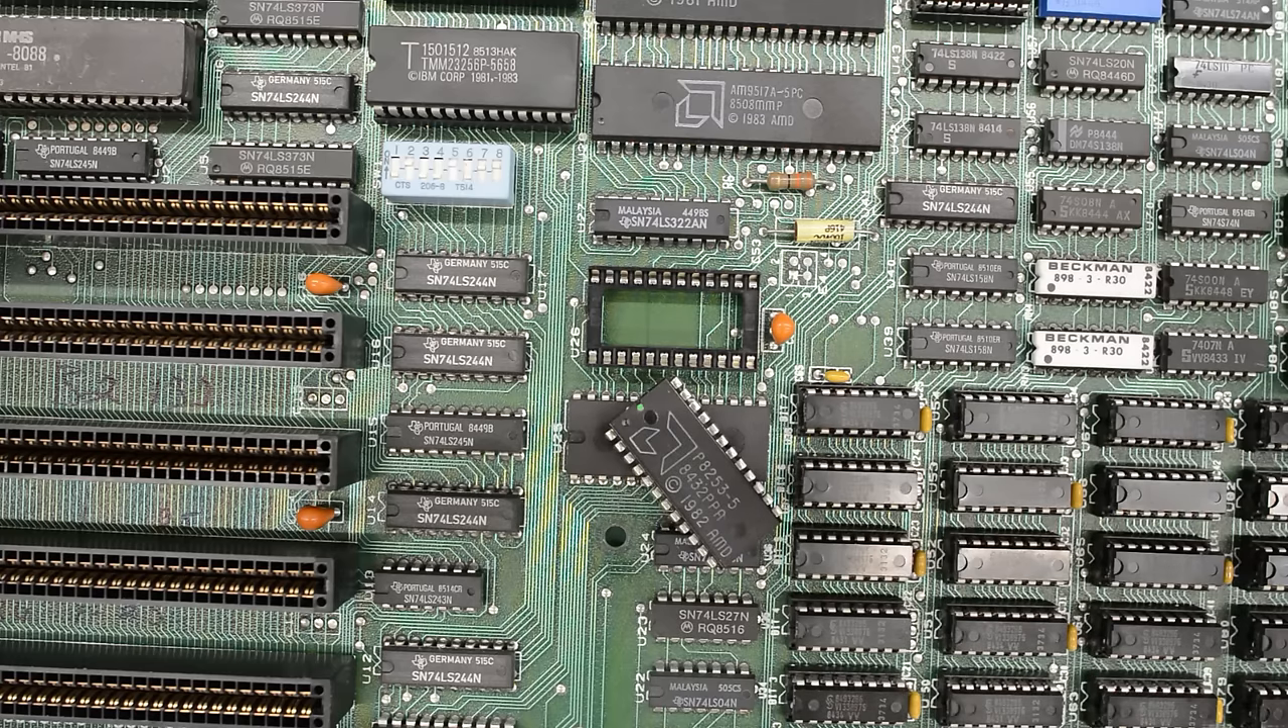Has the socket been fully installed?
Yes.